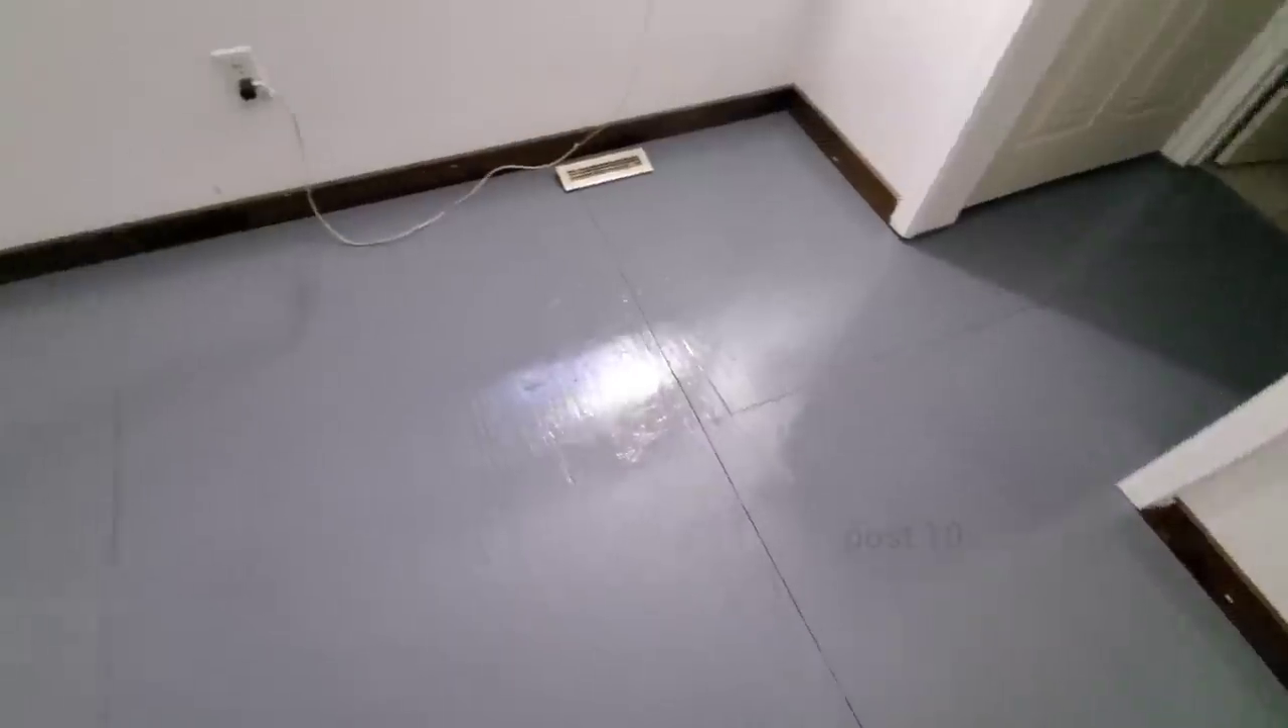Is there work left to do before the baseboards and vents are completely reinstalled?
No.